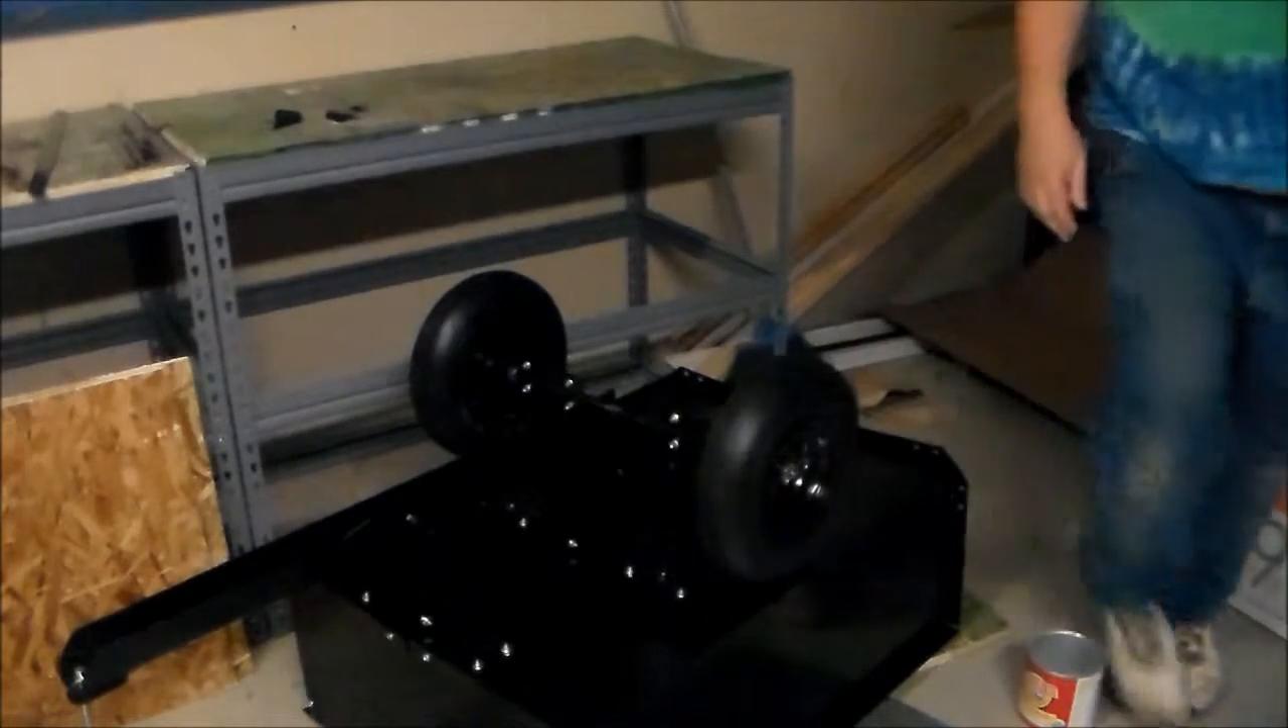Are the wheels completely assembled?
Yes.